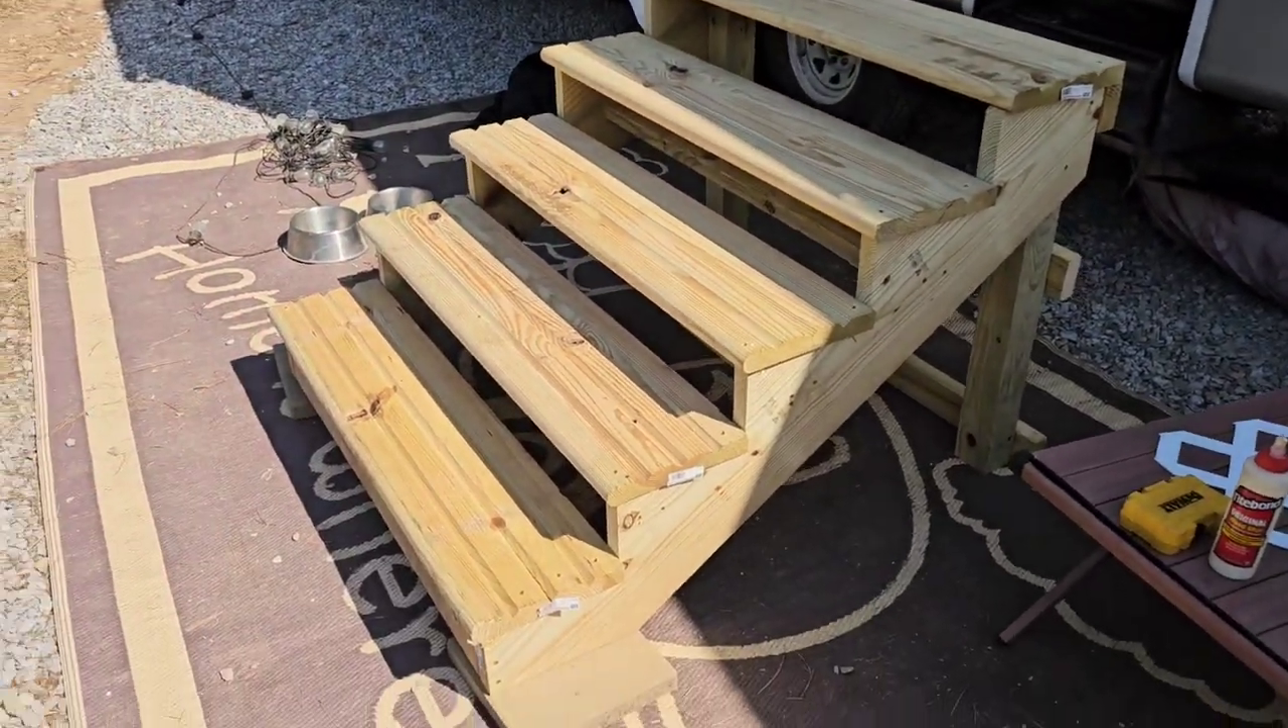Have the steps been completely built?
Yes.